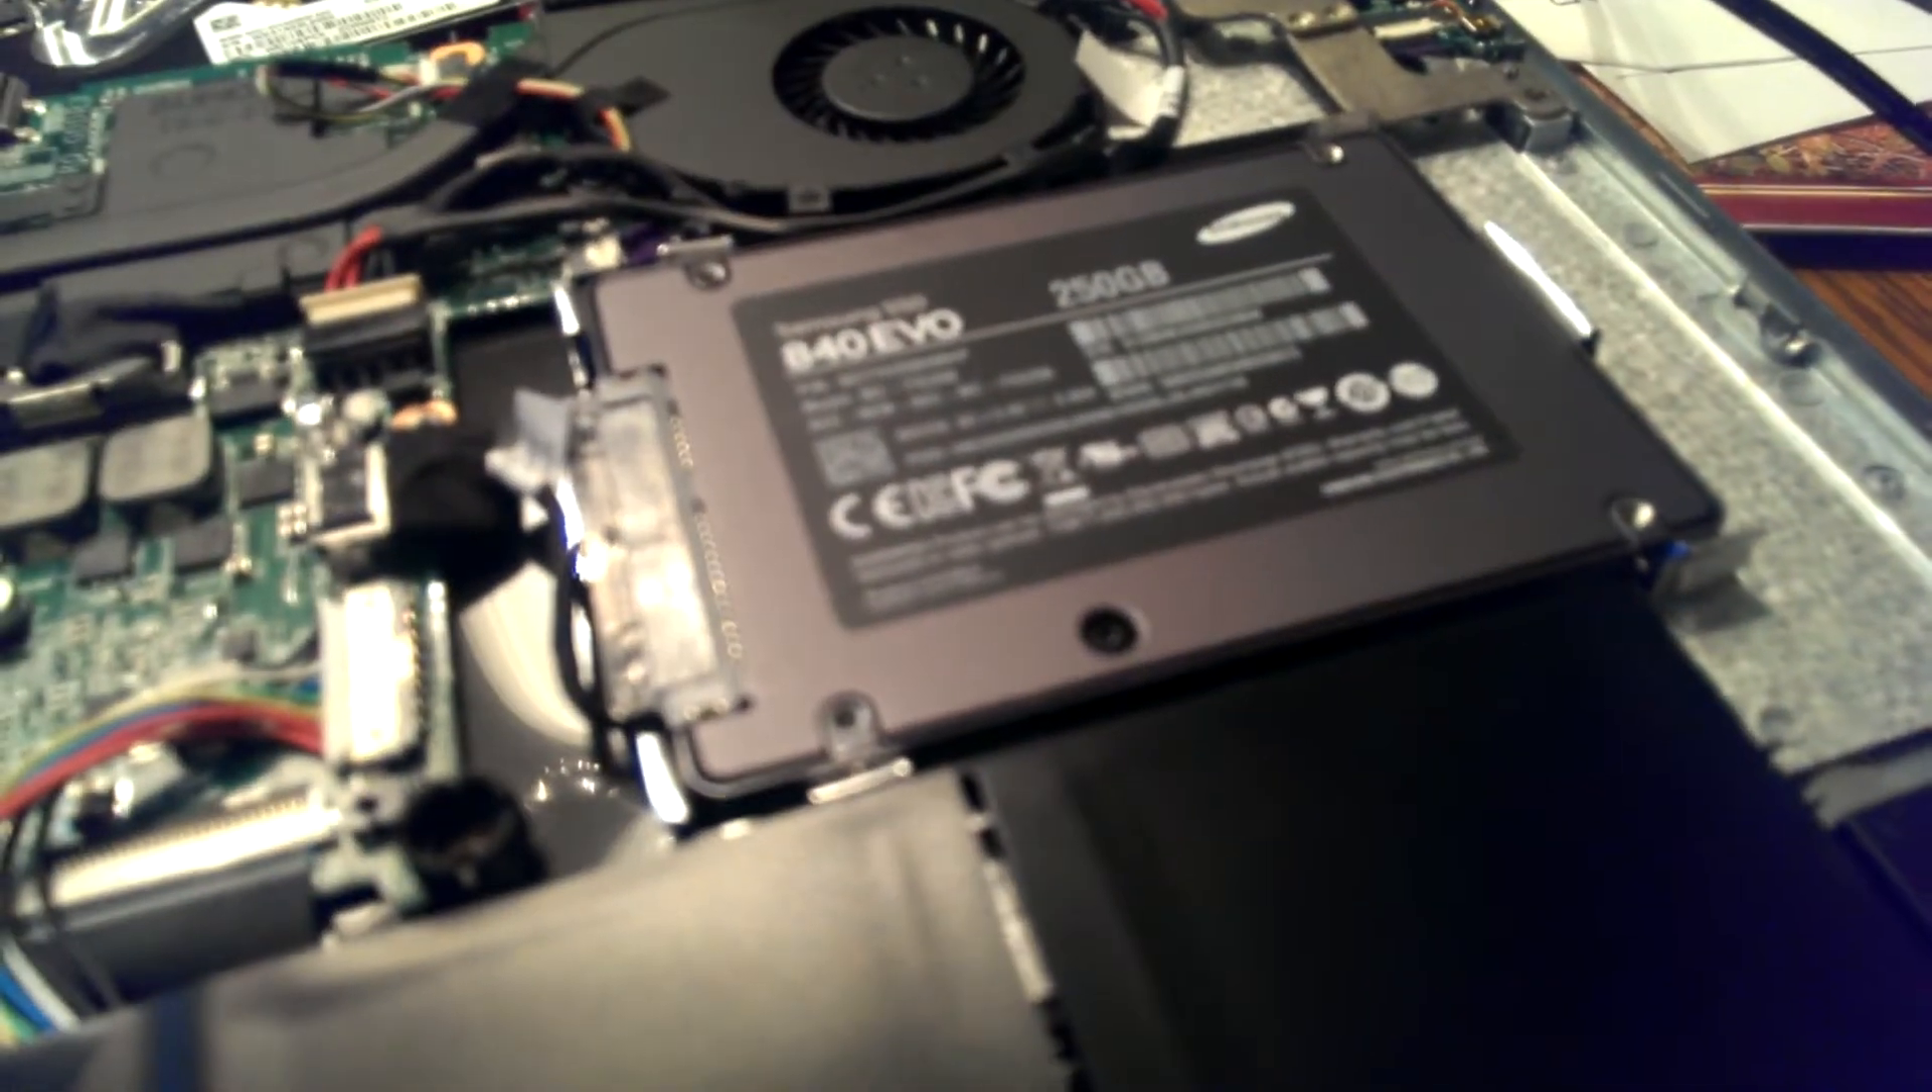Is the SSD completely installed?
Yes.